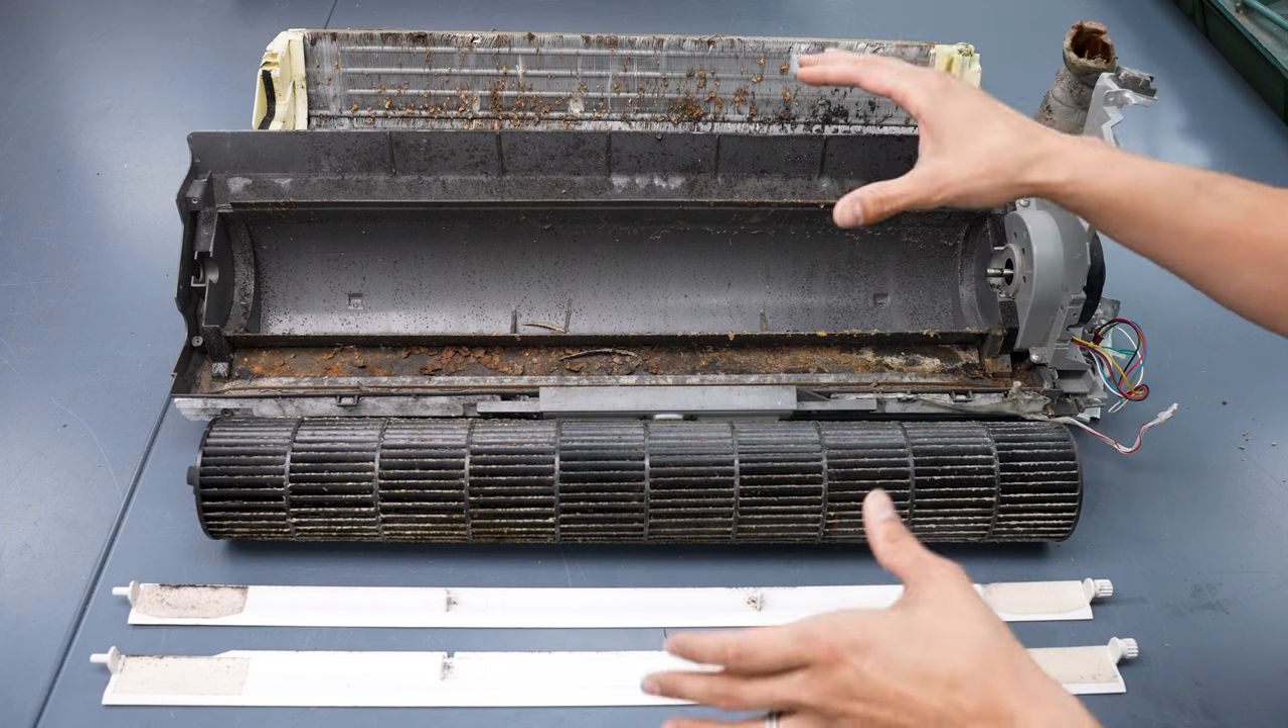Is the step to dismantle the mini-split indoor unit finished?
Yes.